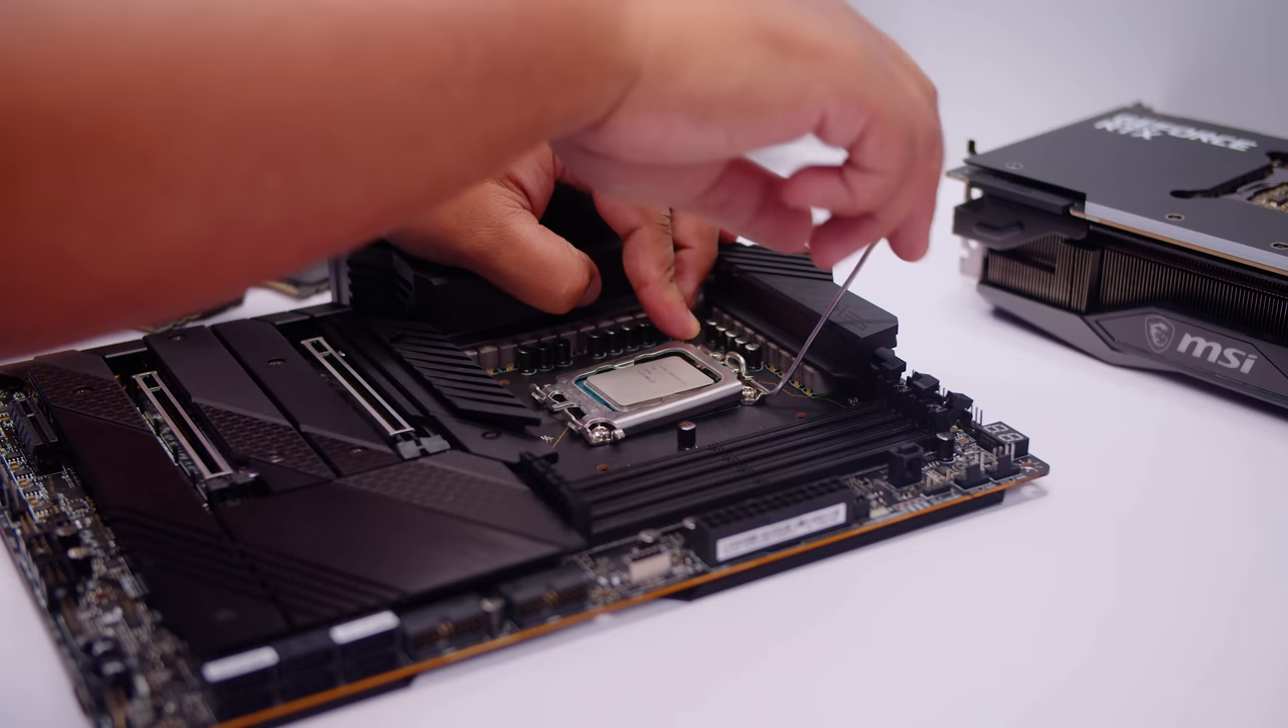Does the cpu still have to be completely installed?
Yes.